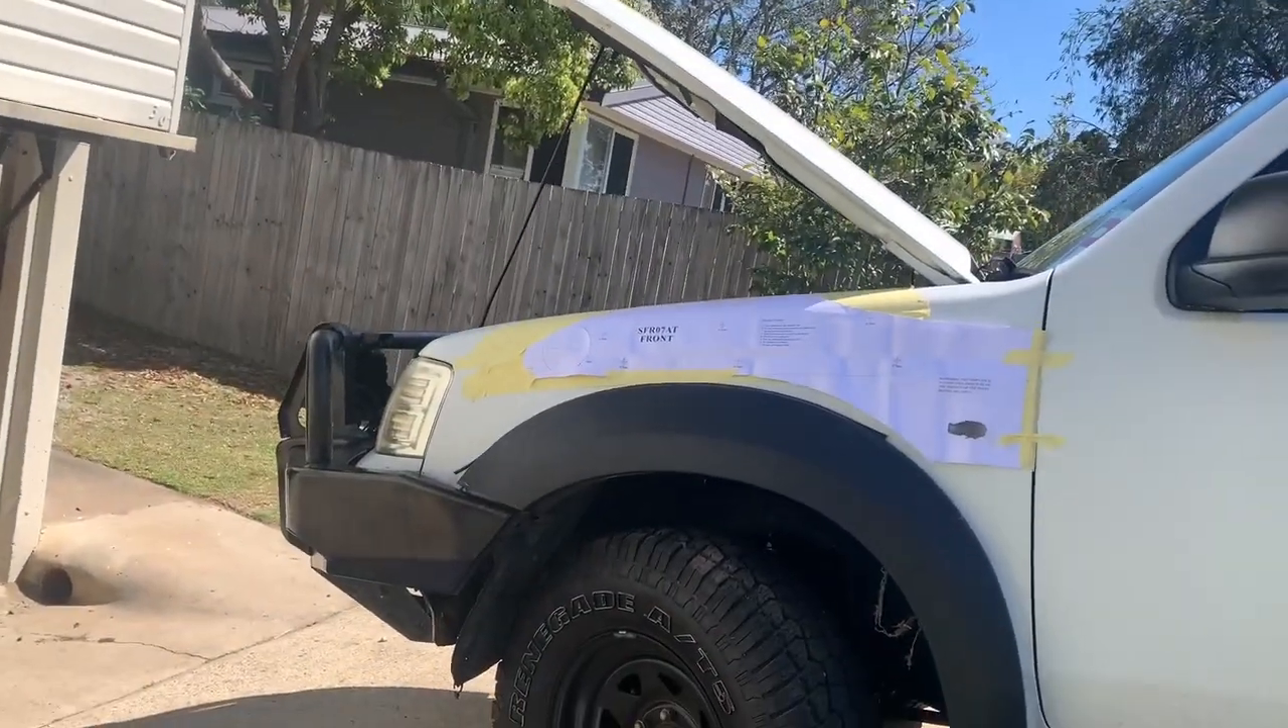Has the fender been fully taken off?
No.